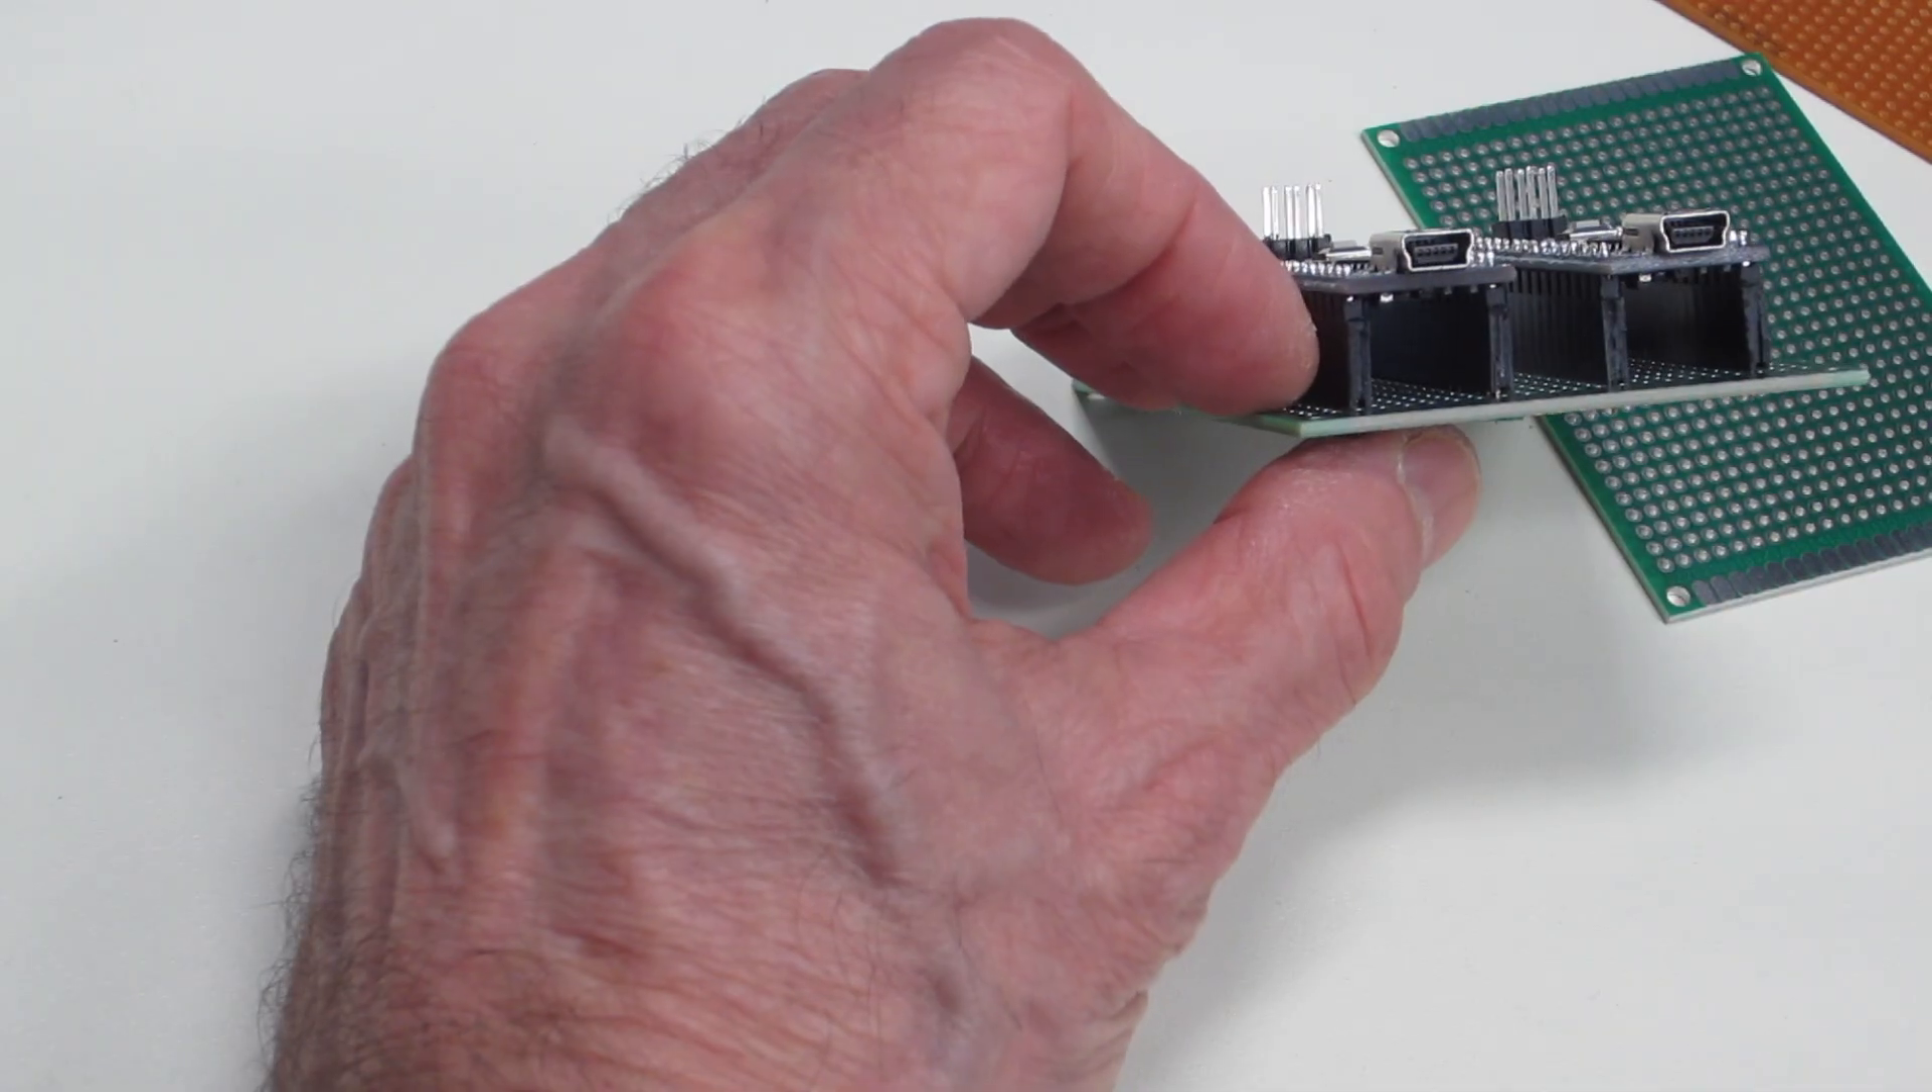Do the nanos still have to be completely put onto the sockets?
No.